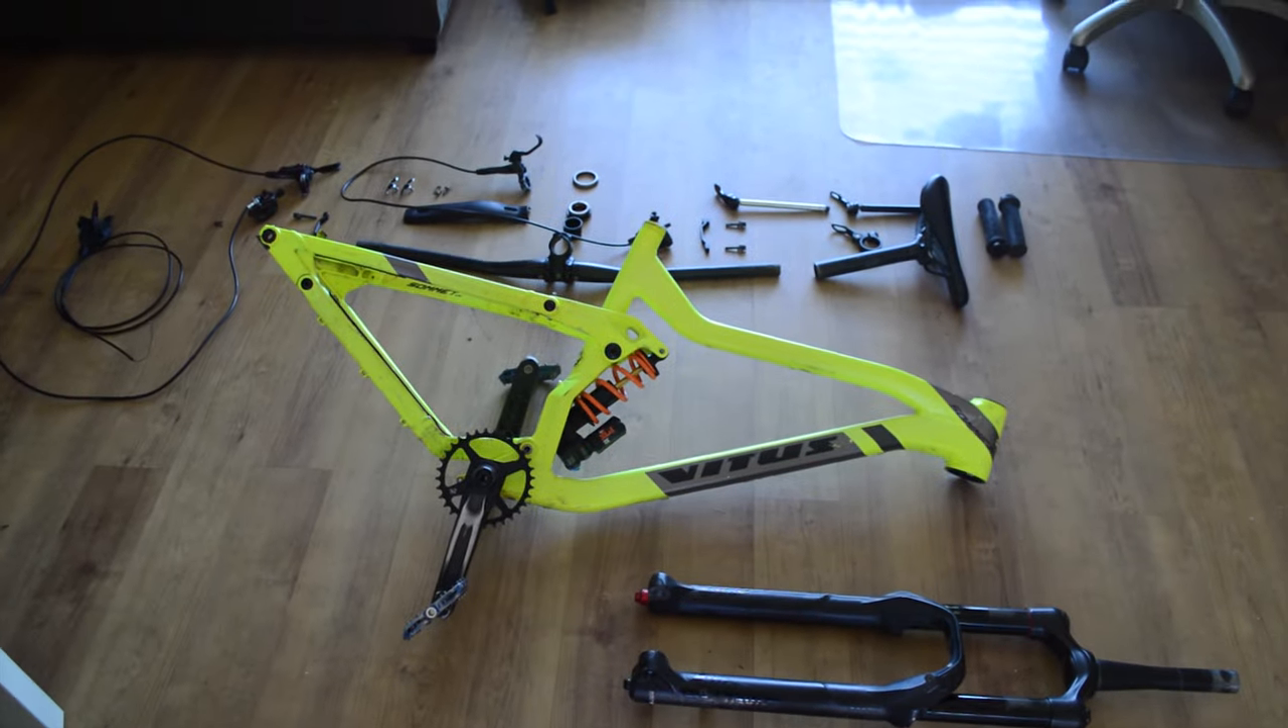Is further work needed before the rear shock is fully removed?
Yes.